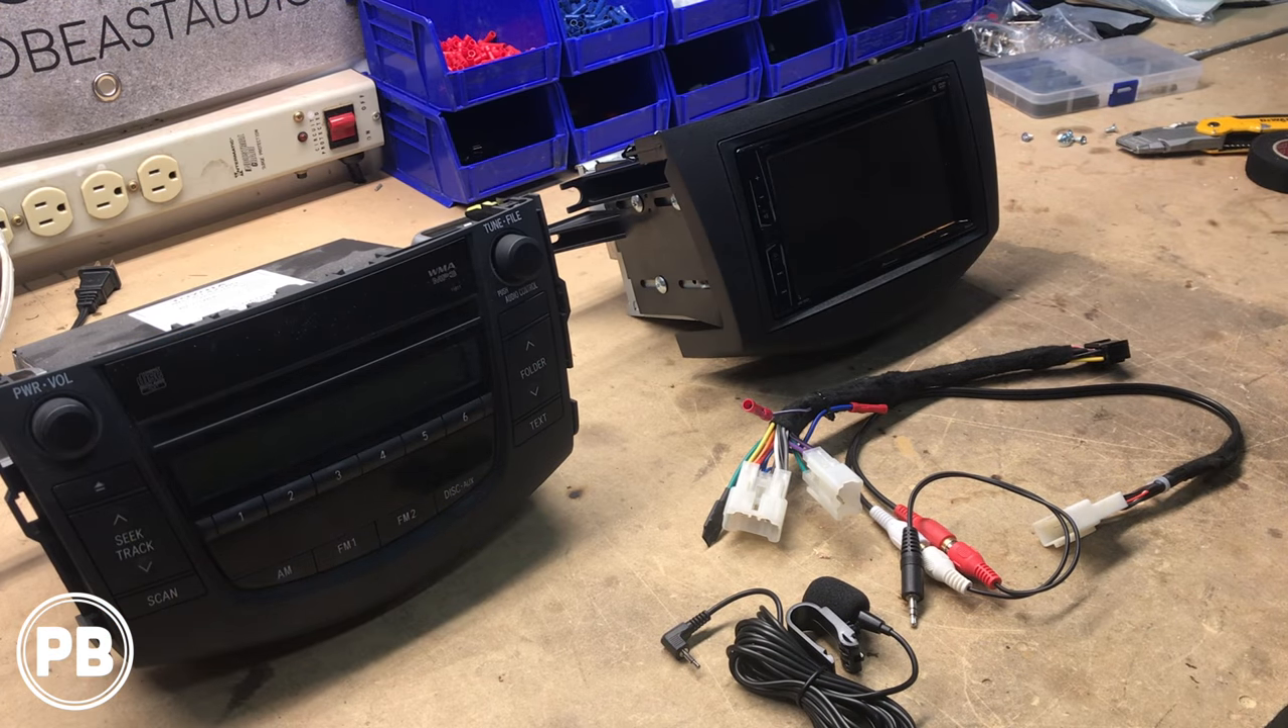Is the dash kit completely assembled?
Yes.